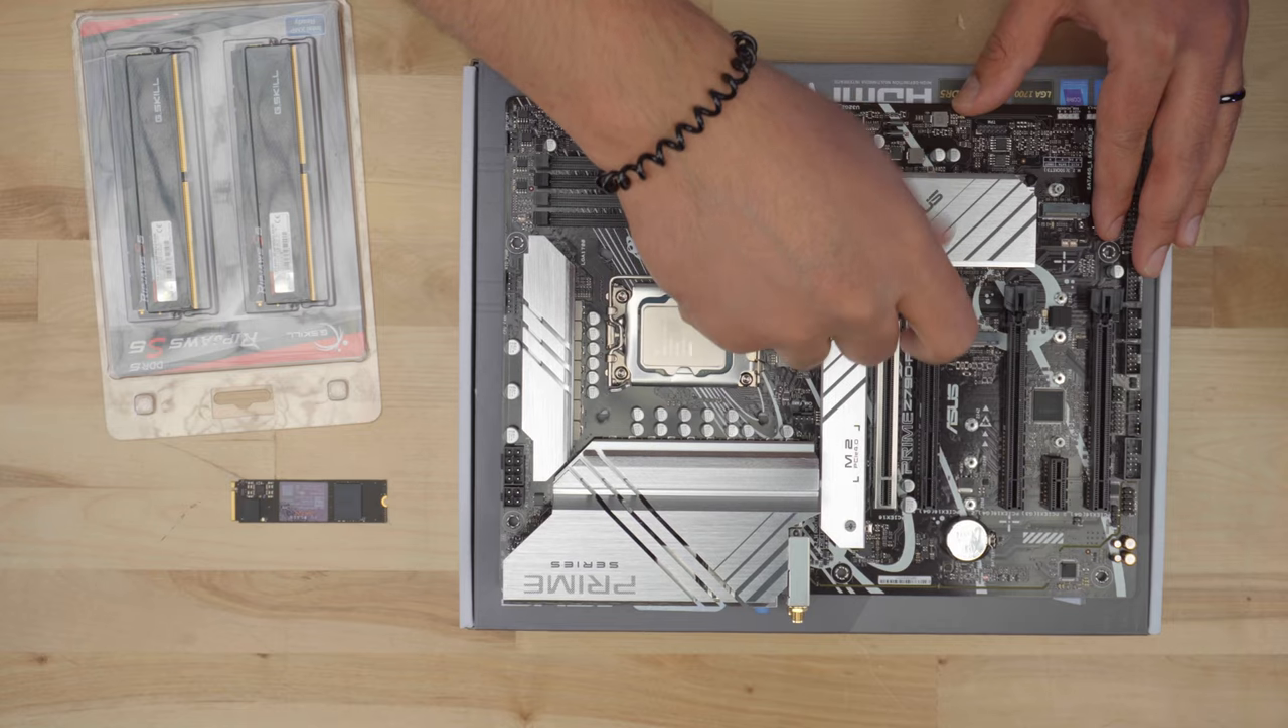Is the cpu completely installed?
Yes.